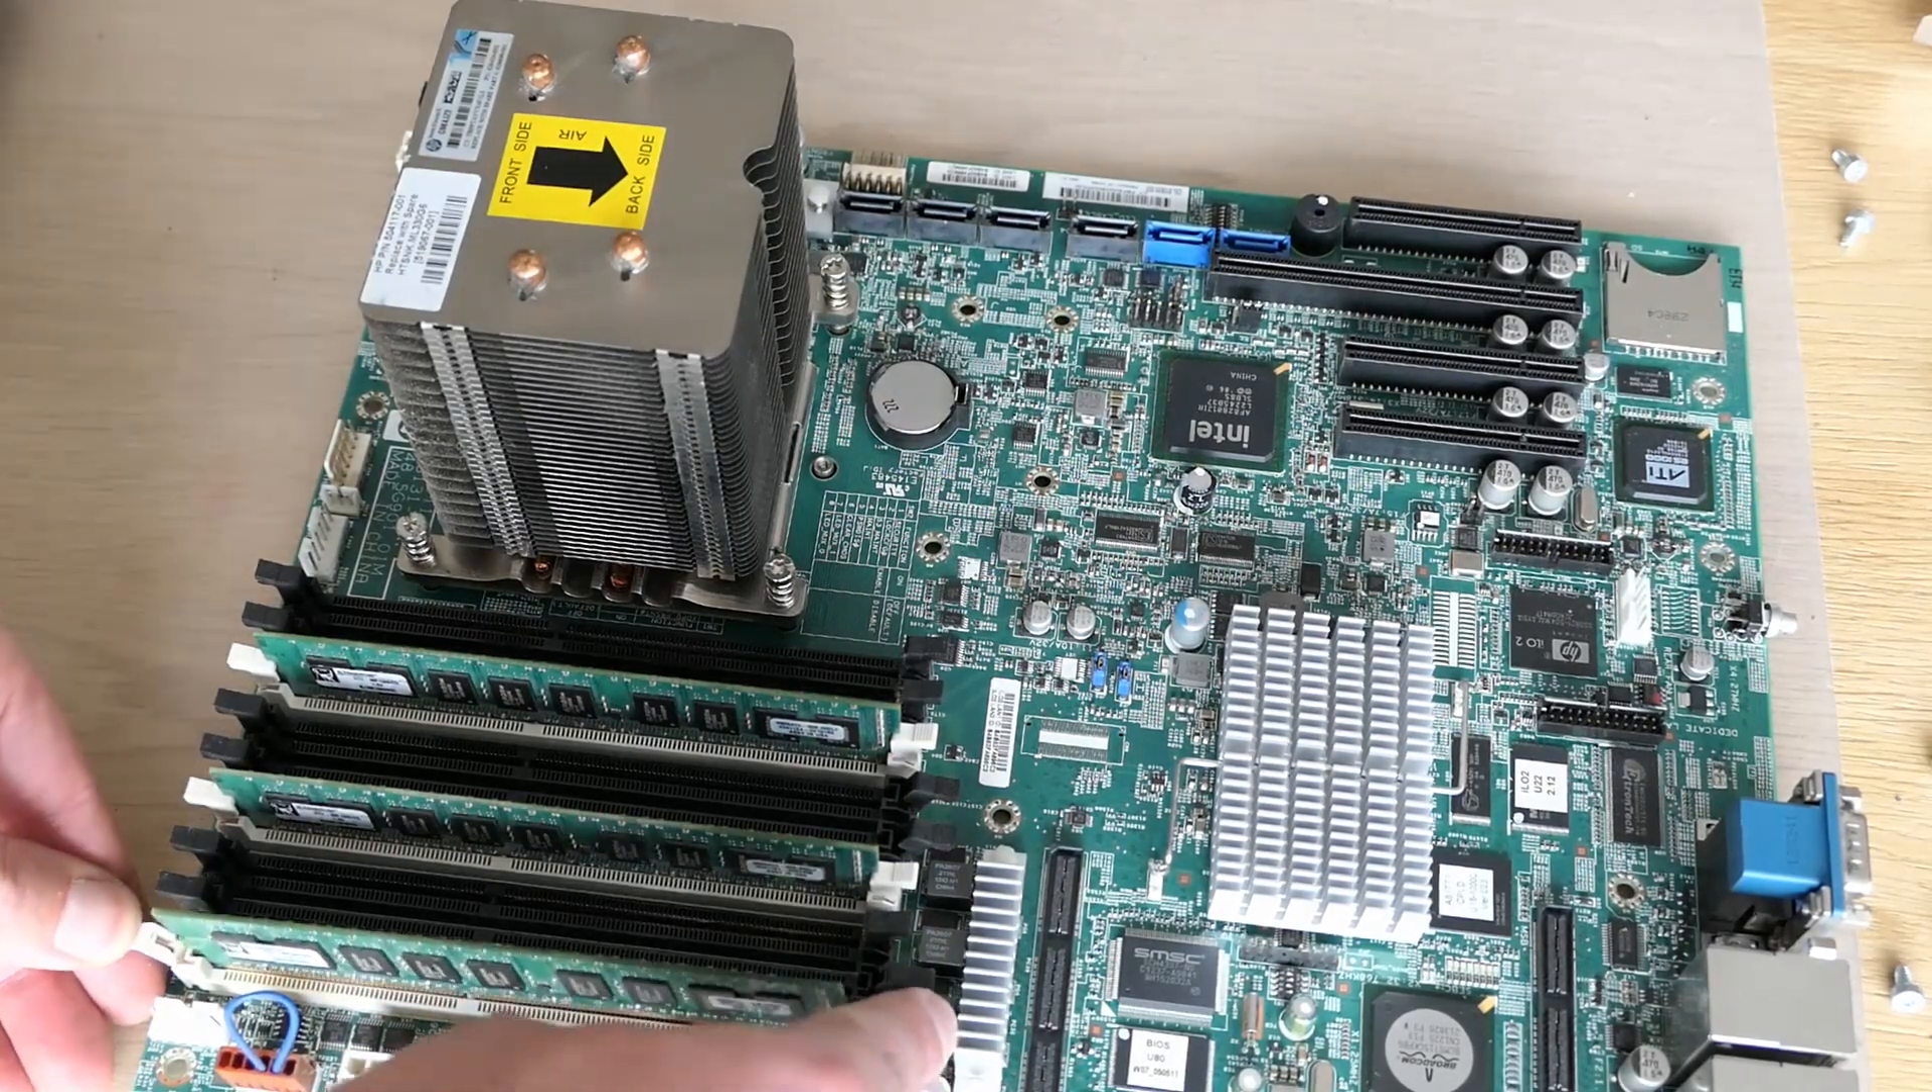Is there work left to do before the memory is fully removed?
Yes.